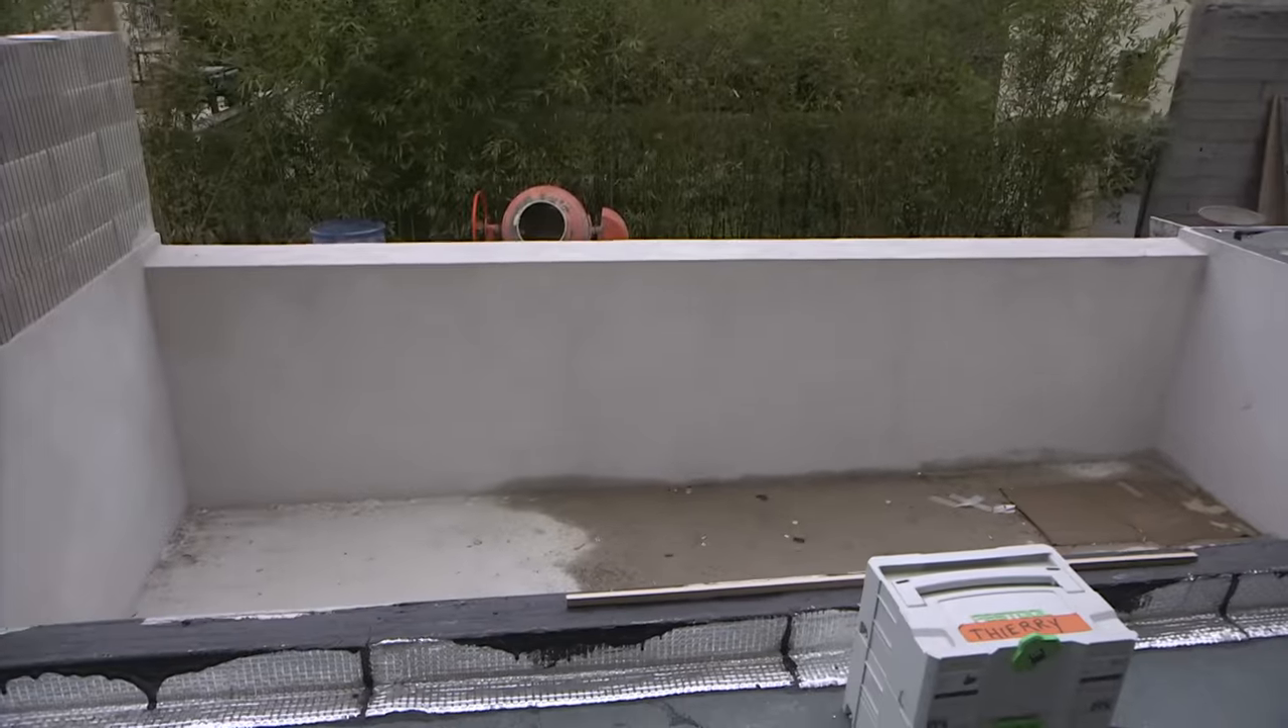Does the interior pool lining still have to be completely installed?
Yes.